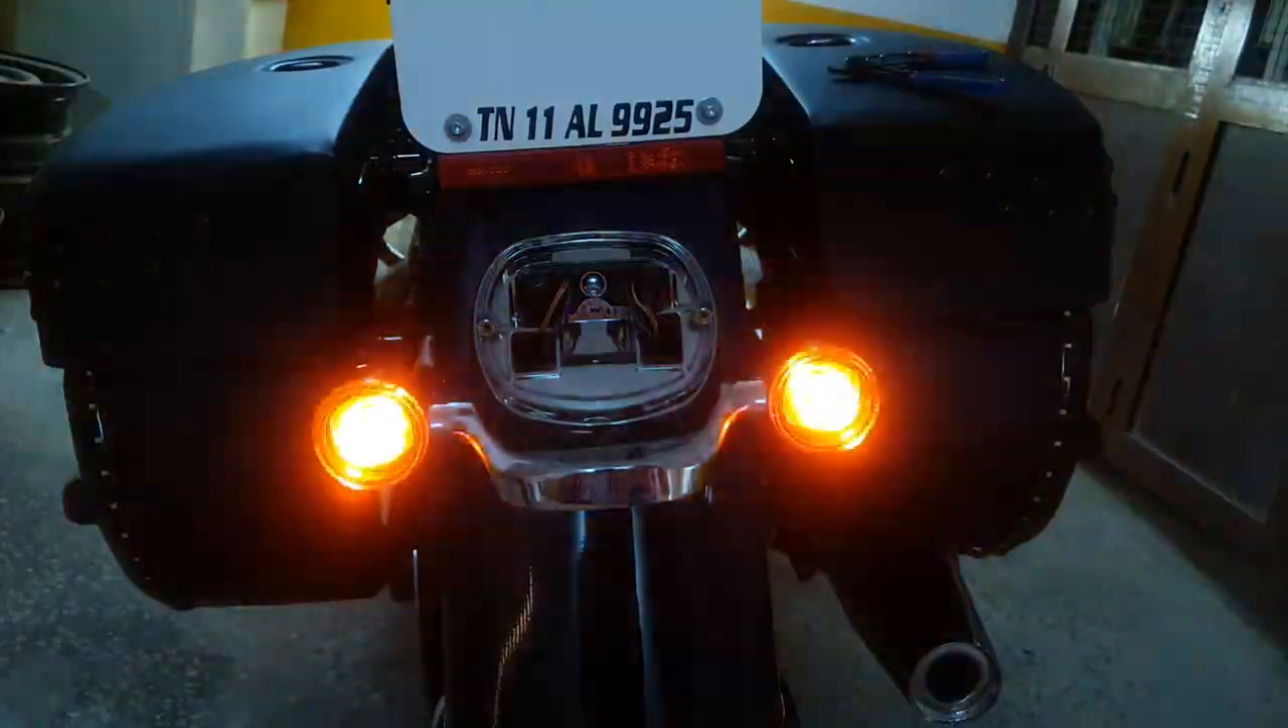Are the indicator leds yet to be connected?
No.